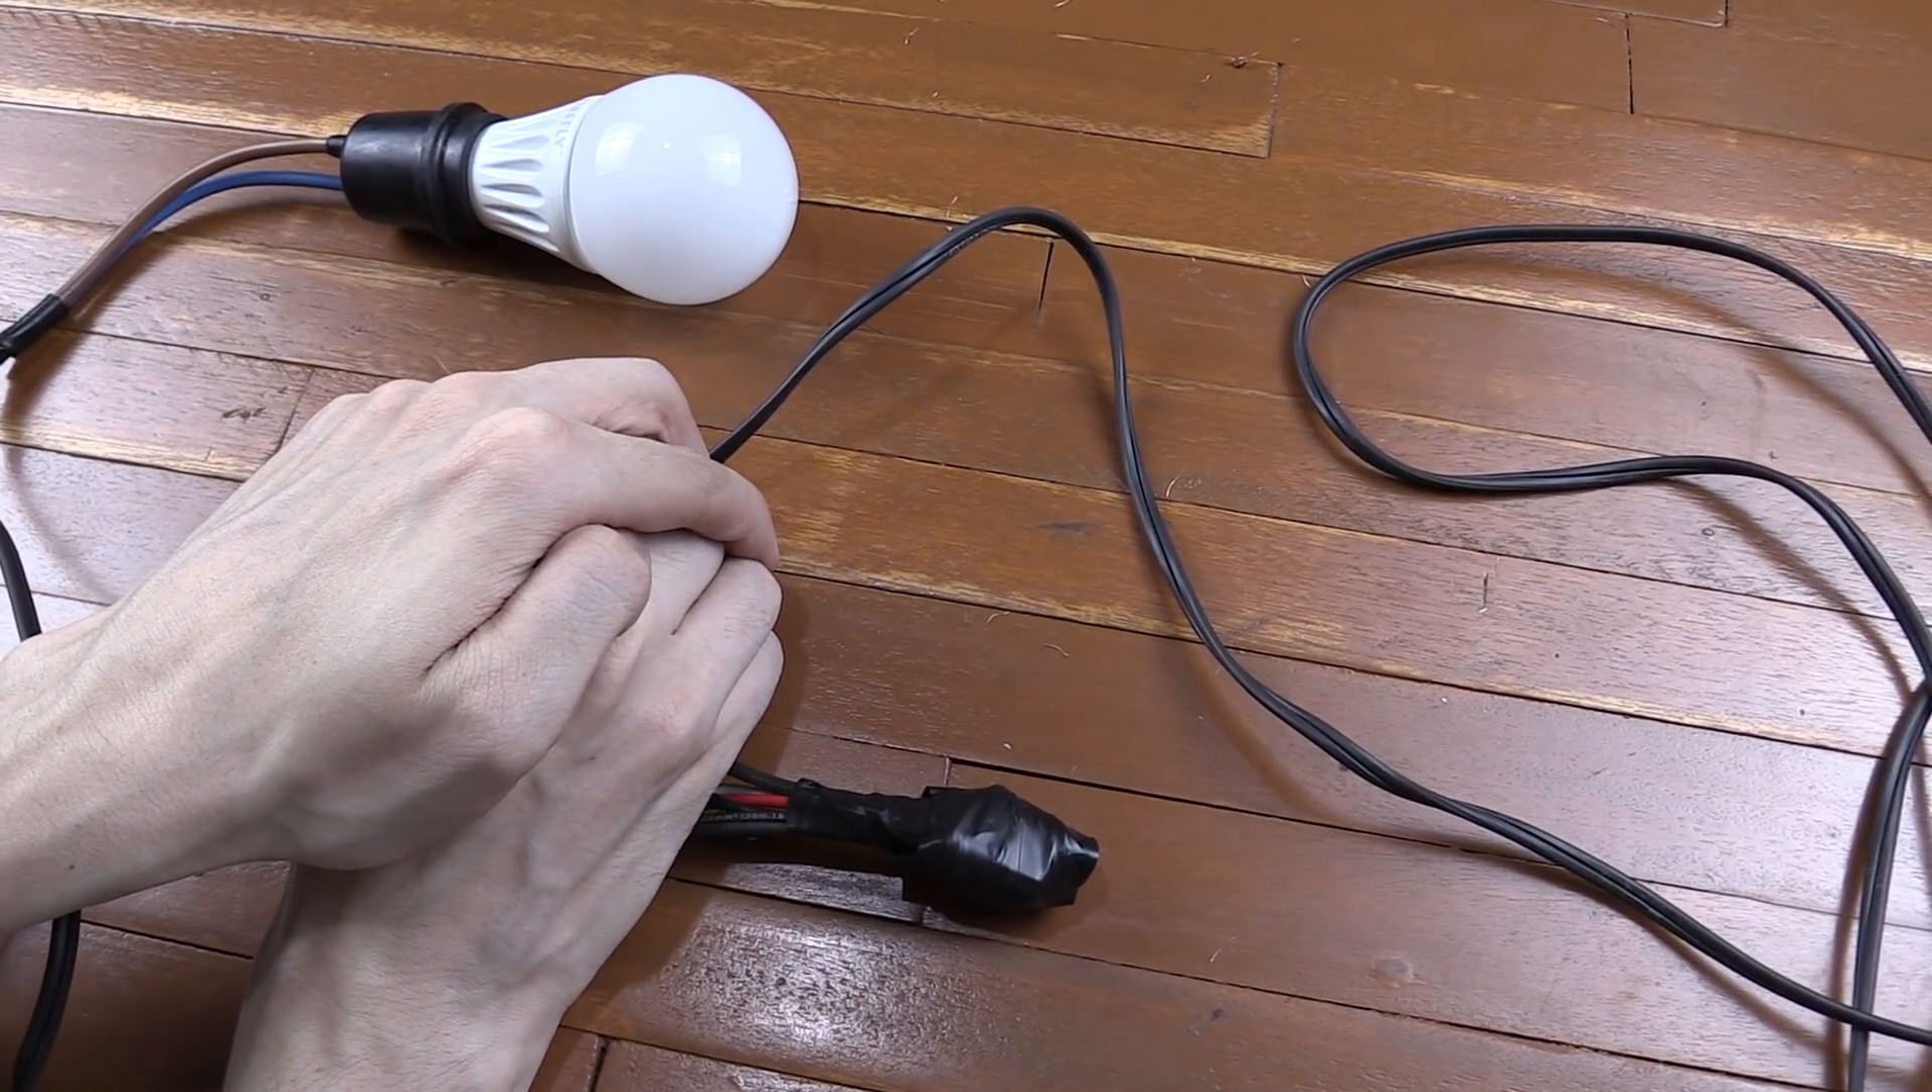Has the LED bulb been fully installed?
Yes.